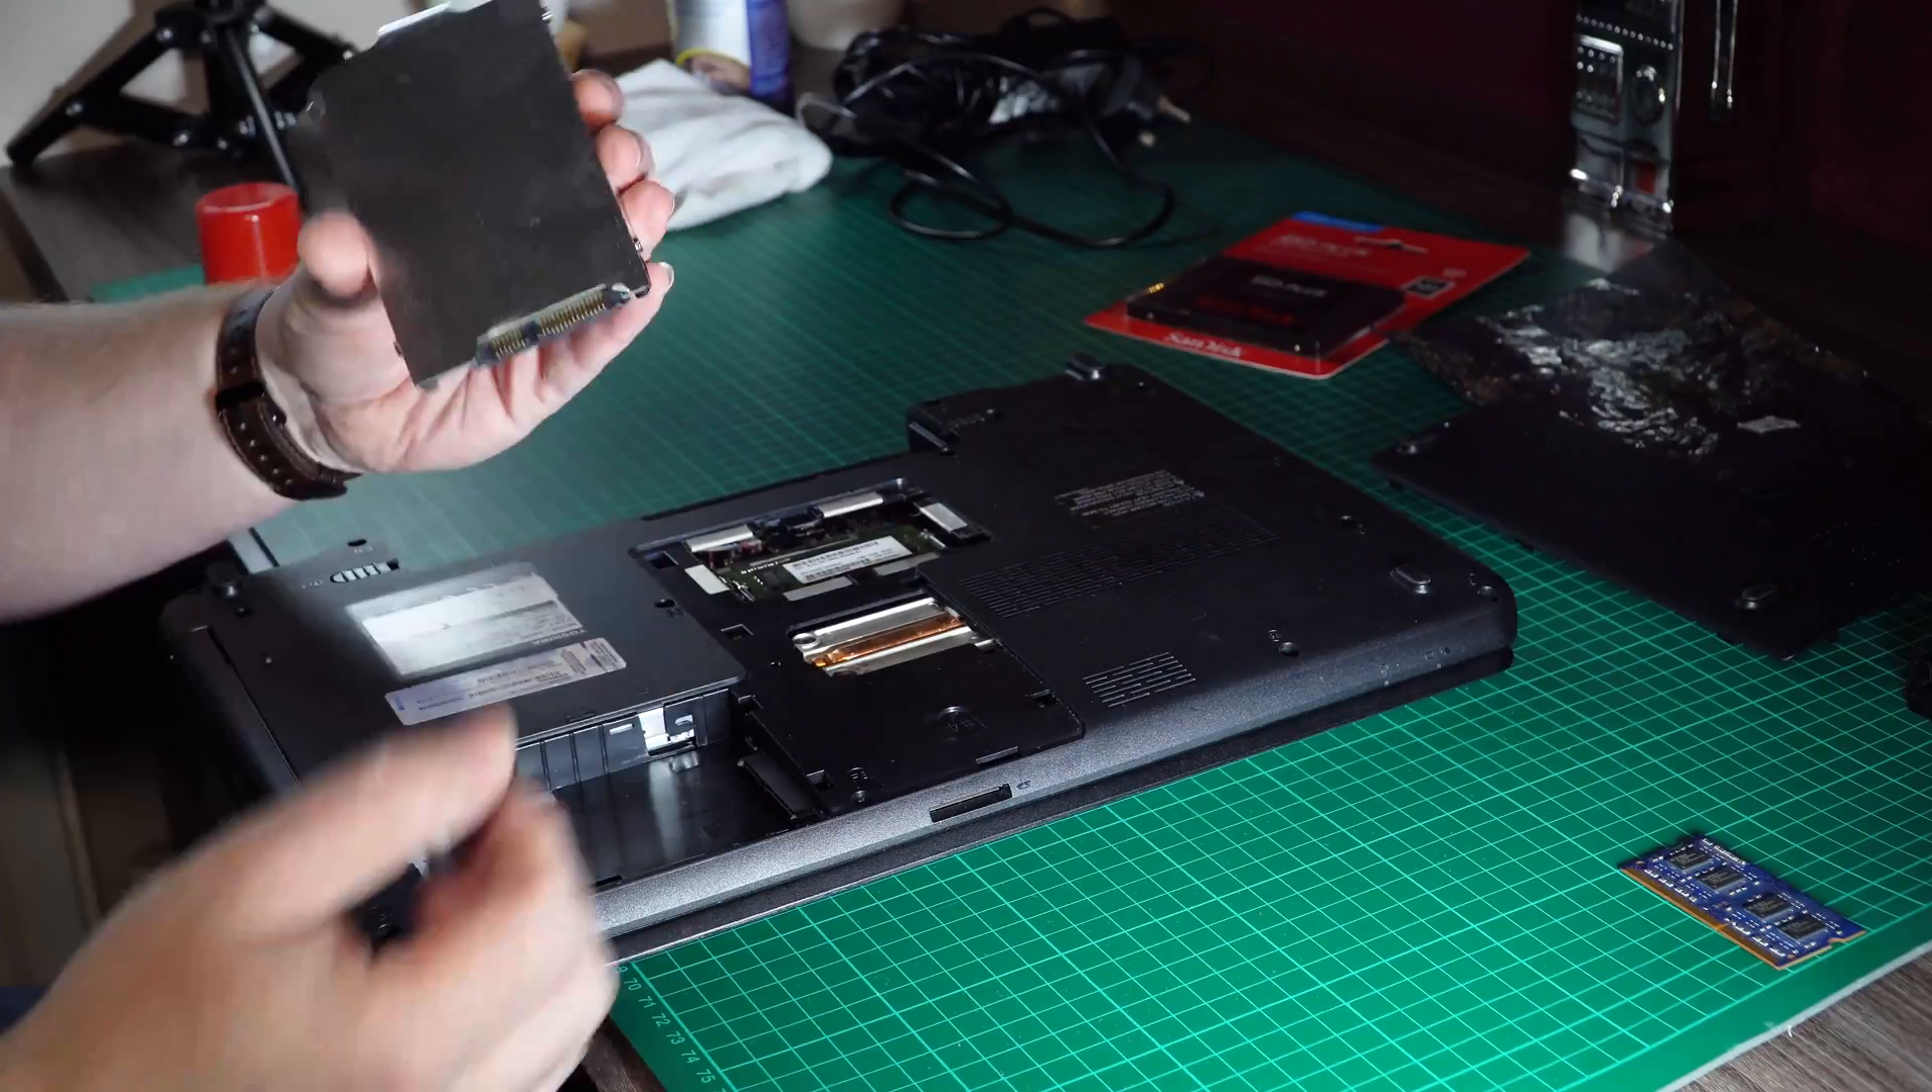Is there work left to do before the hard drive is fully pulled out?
No.